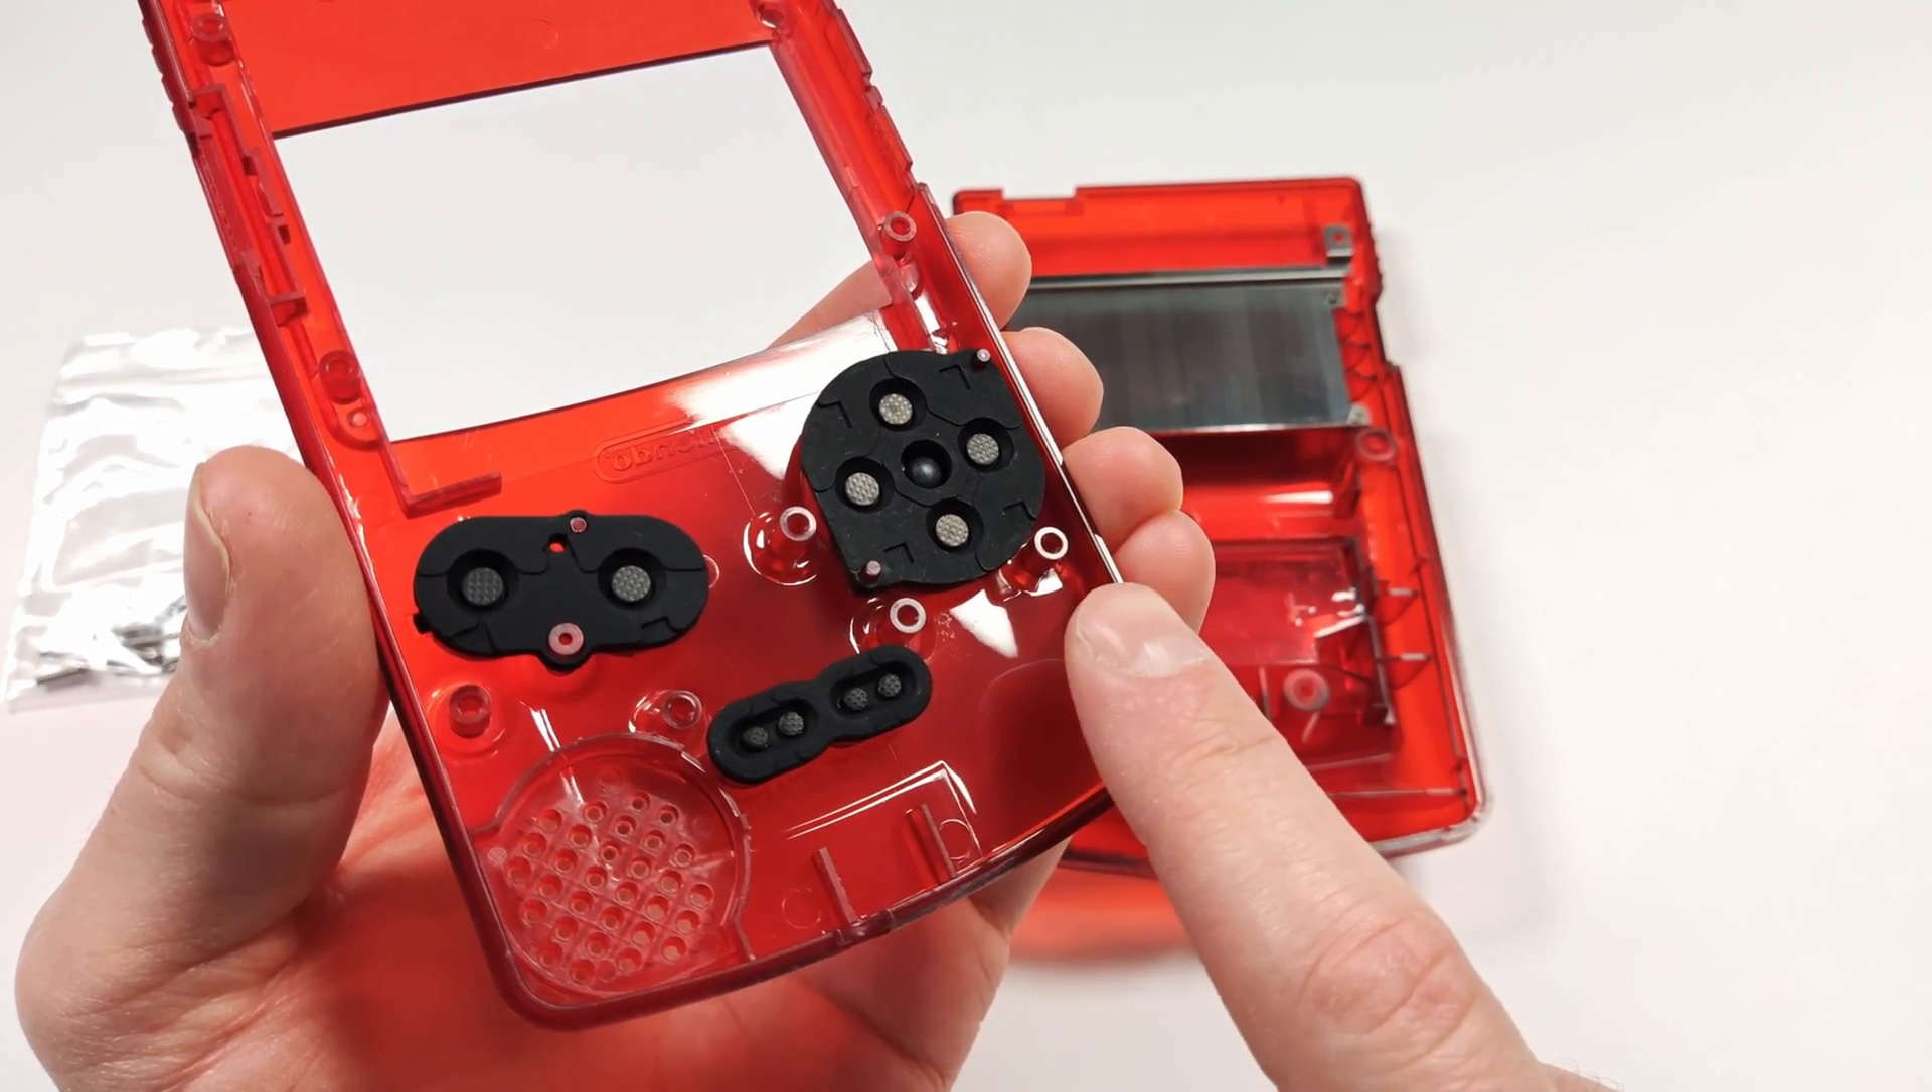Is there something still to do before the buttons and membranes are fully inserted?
No.